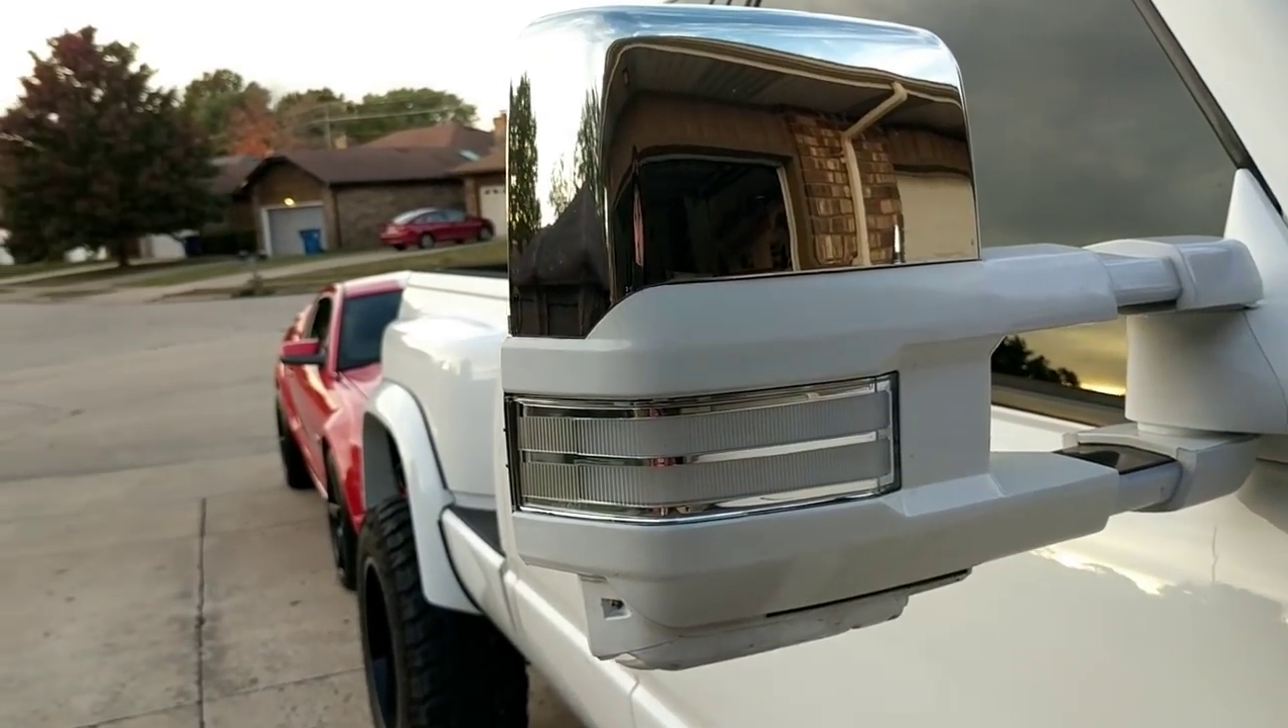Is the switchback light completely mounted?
Yes.